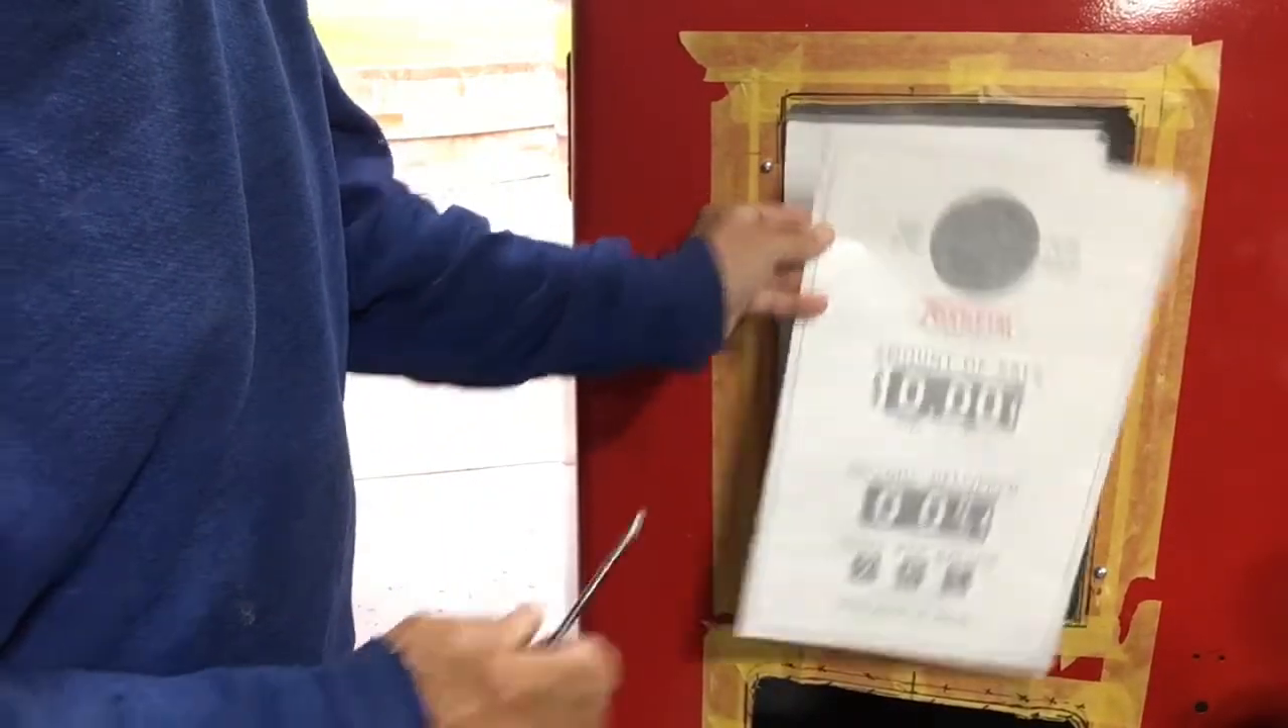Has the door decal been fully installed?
No.